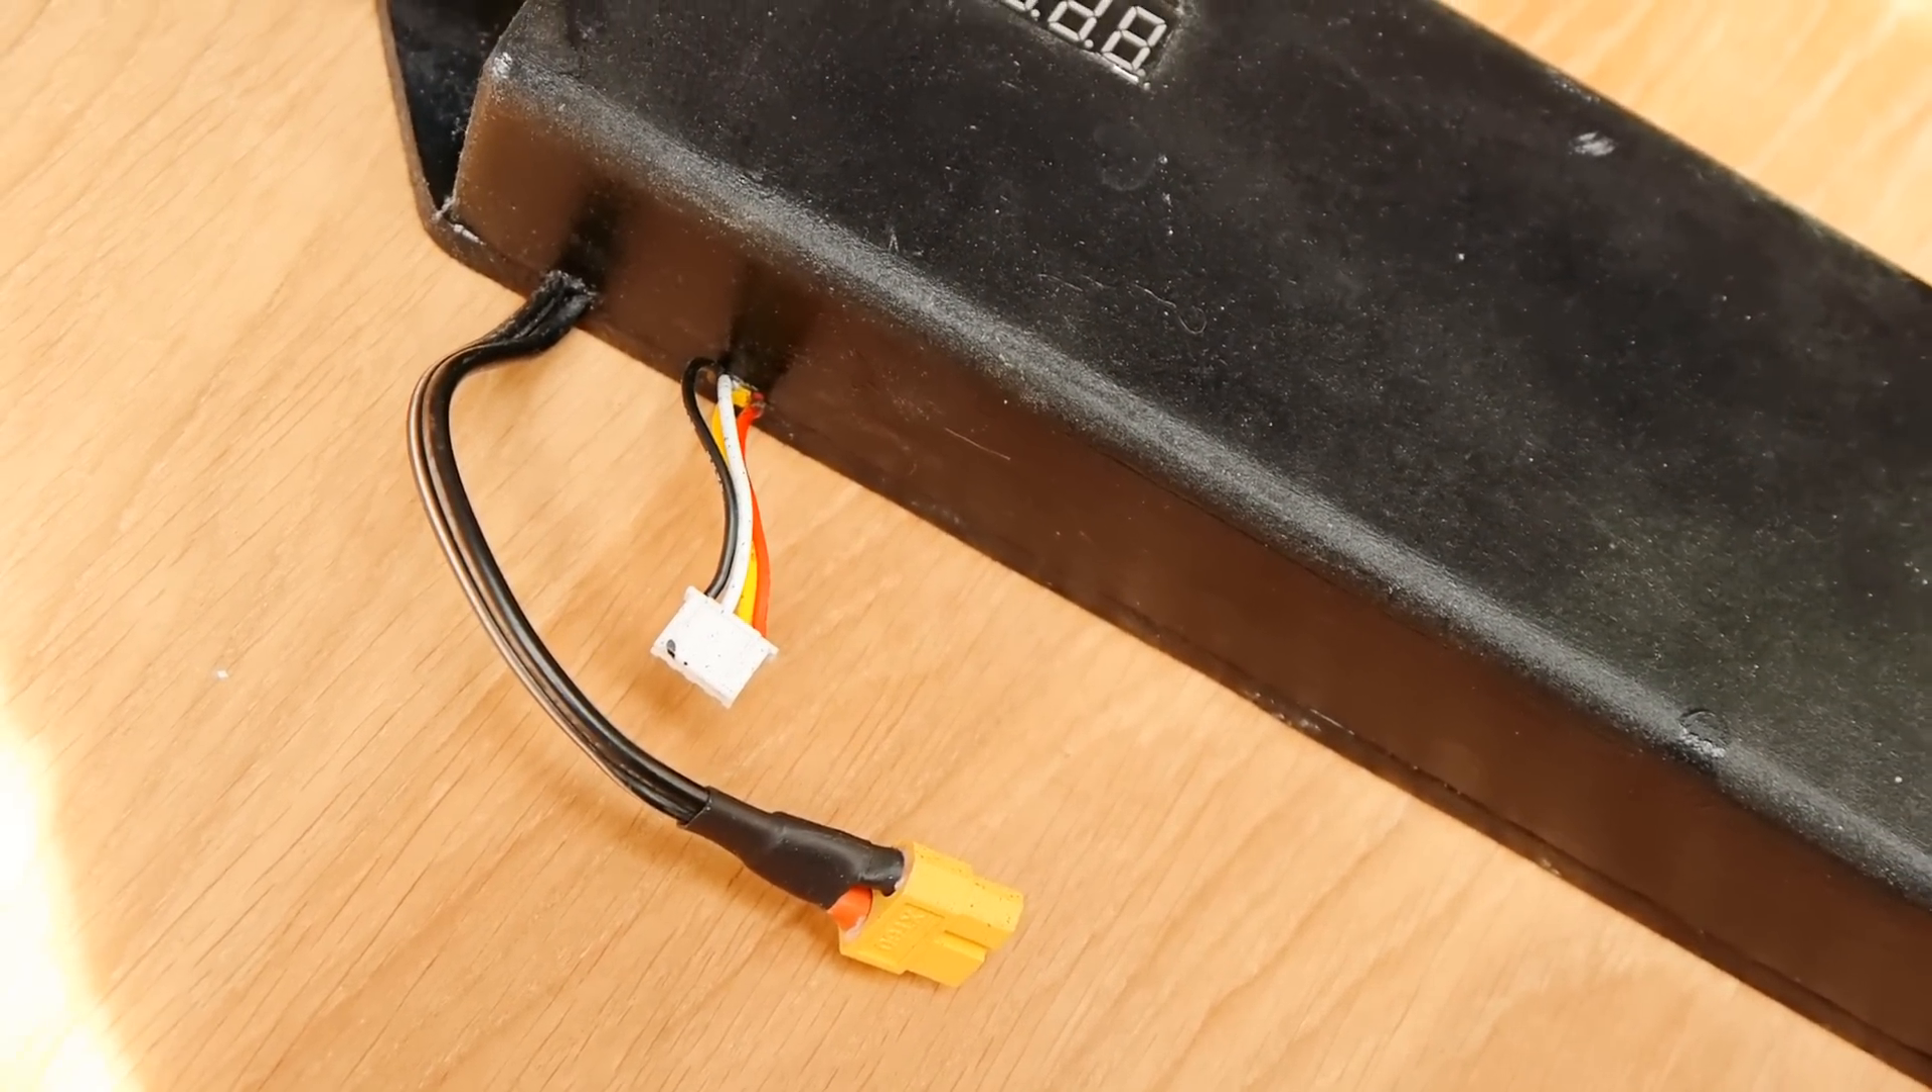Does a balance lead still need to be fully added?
No.